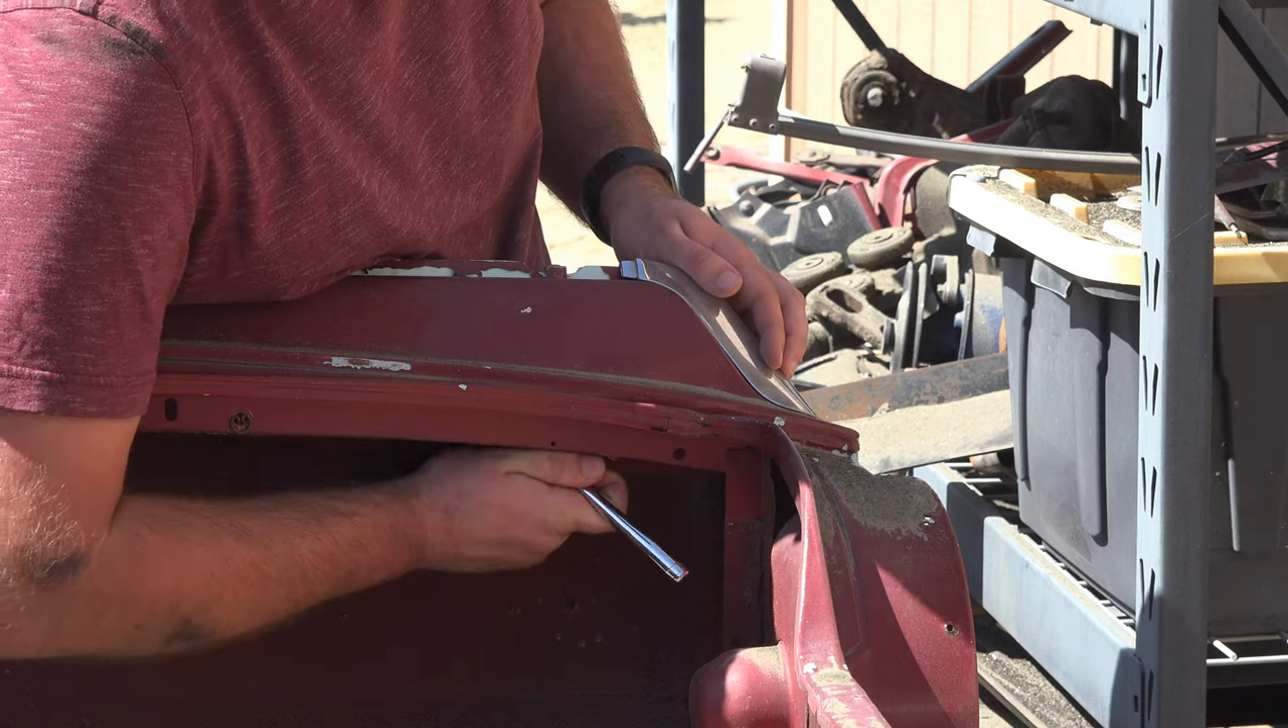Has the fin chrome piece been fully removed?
No.